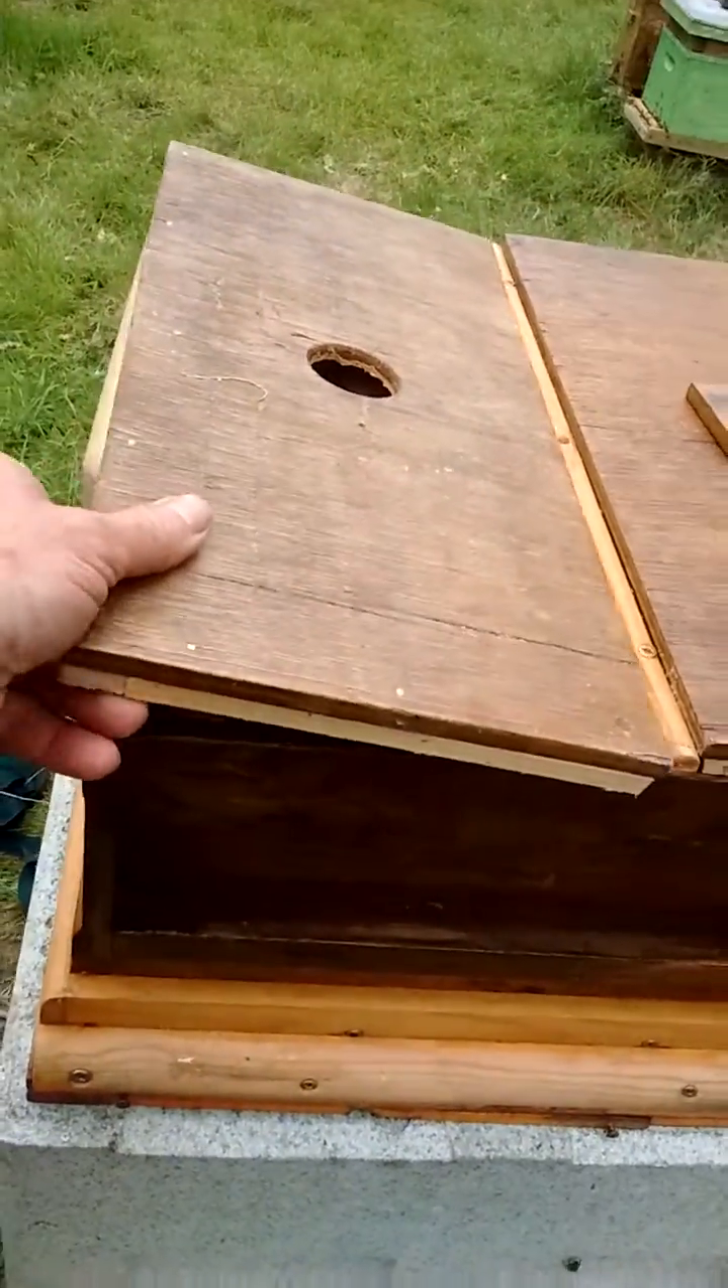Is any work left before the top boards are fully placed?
Yes.